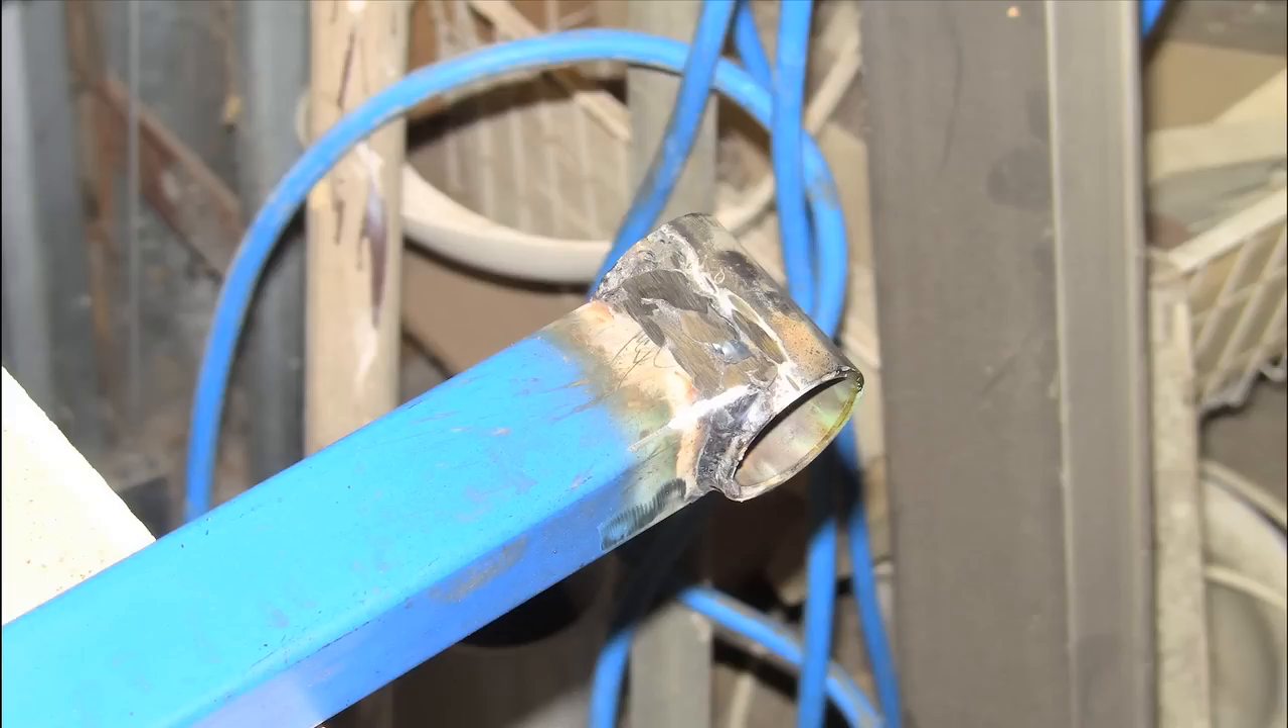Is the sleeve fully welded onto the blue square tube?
Yes.